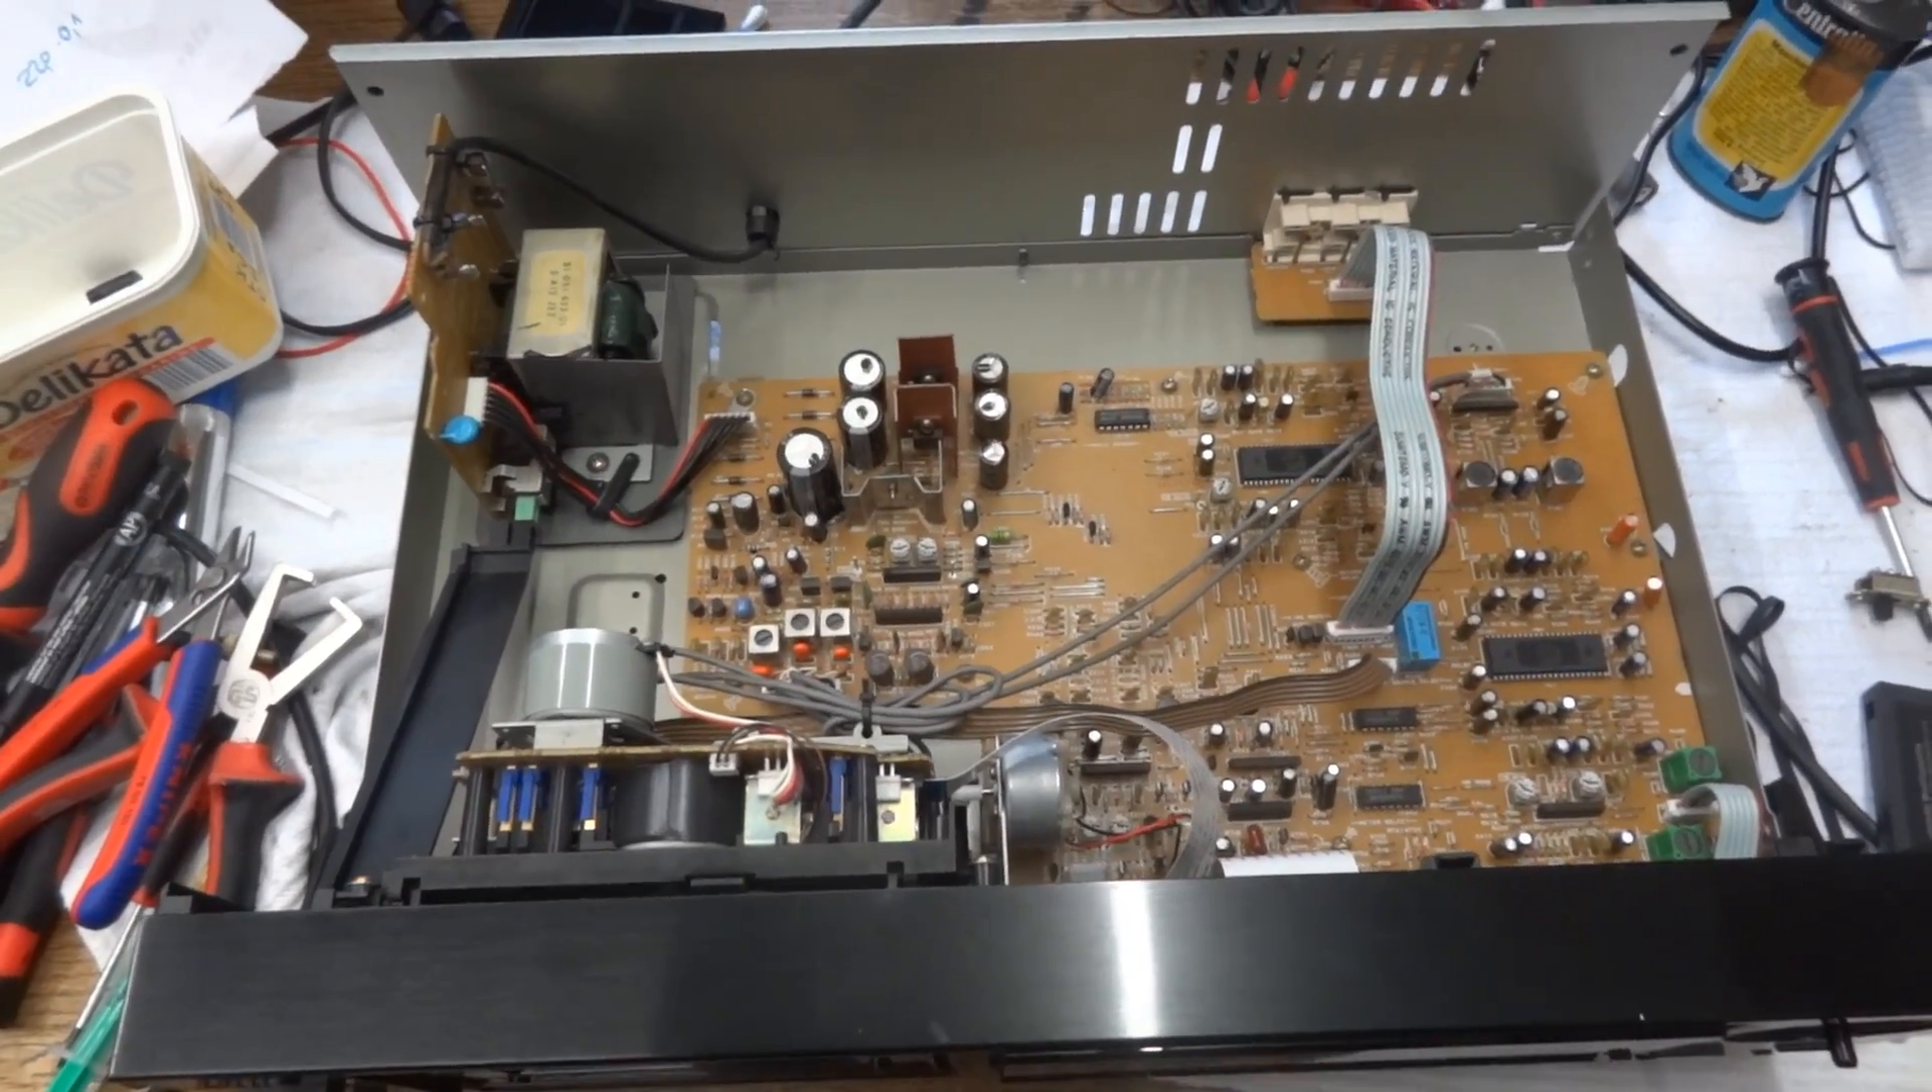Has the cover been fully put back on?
No.